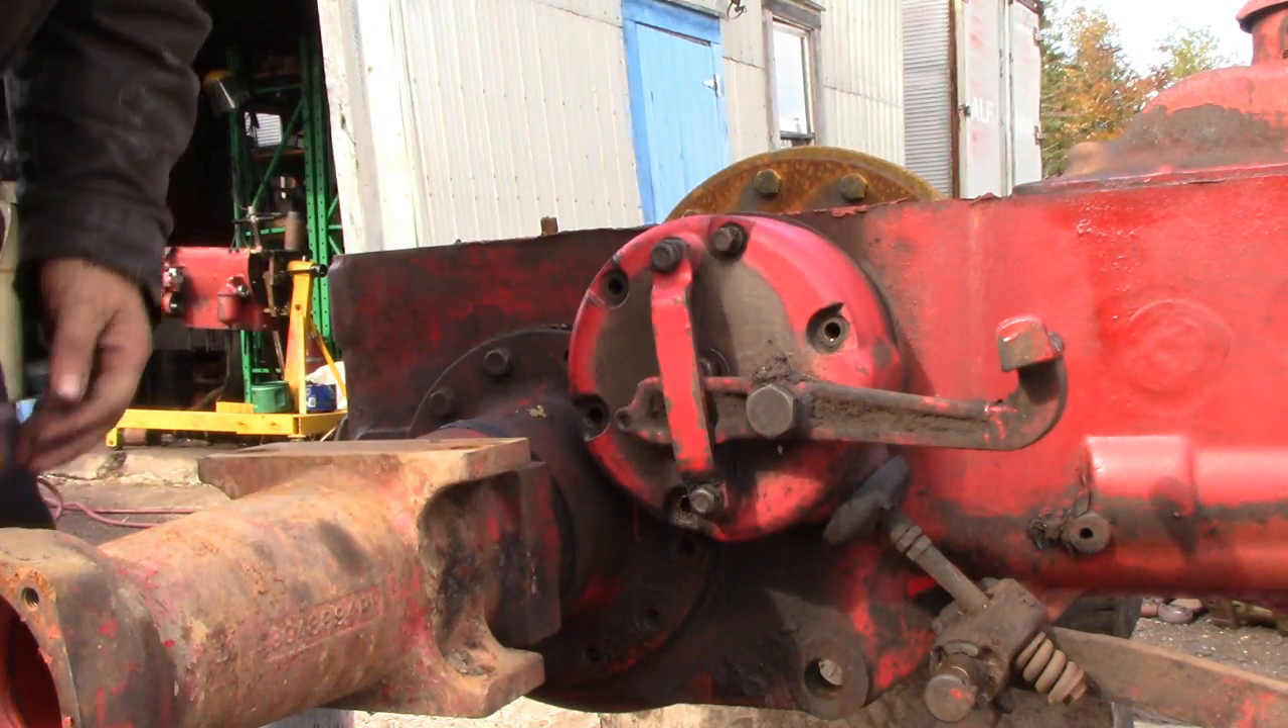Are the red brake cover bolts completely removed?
No.